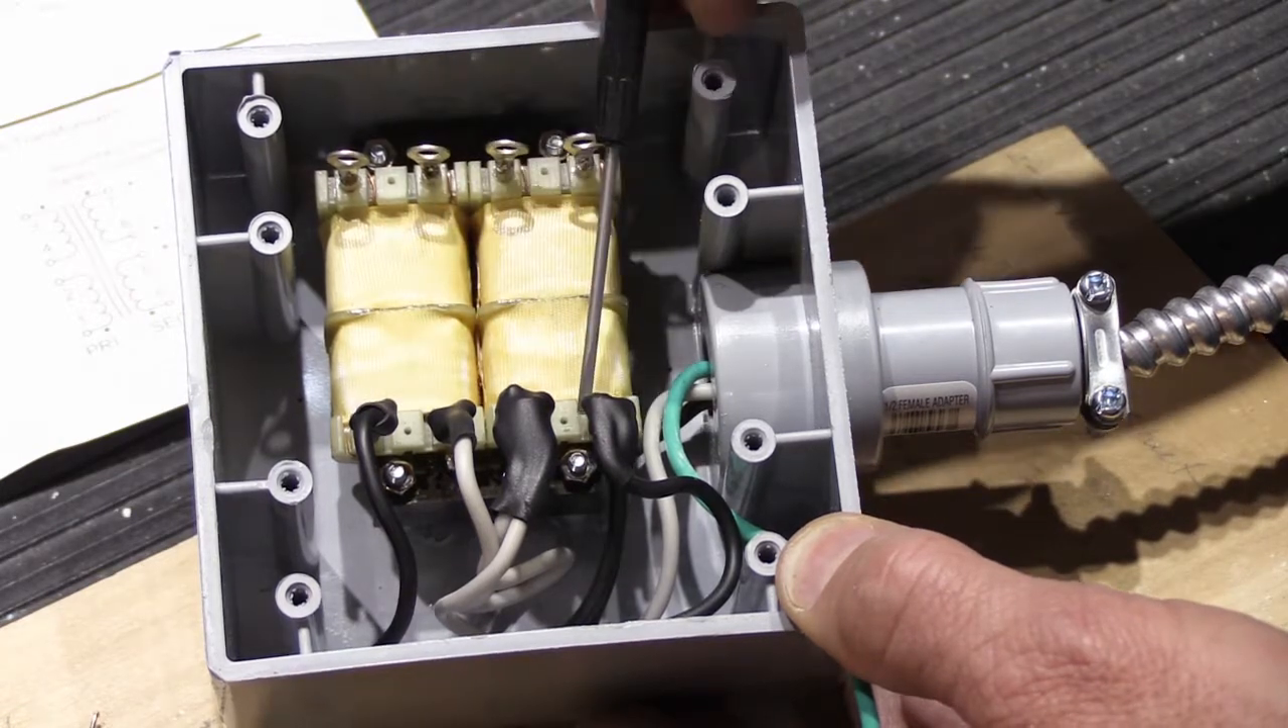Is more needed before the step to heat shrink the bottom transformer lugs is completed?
No.